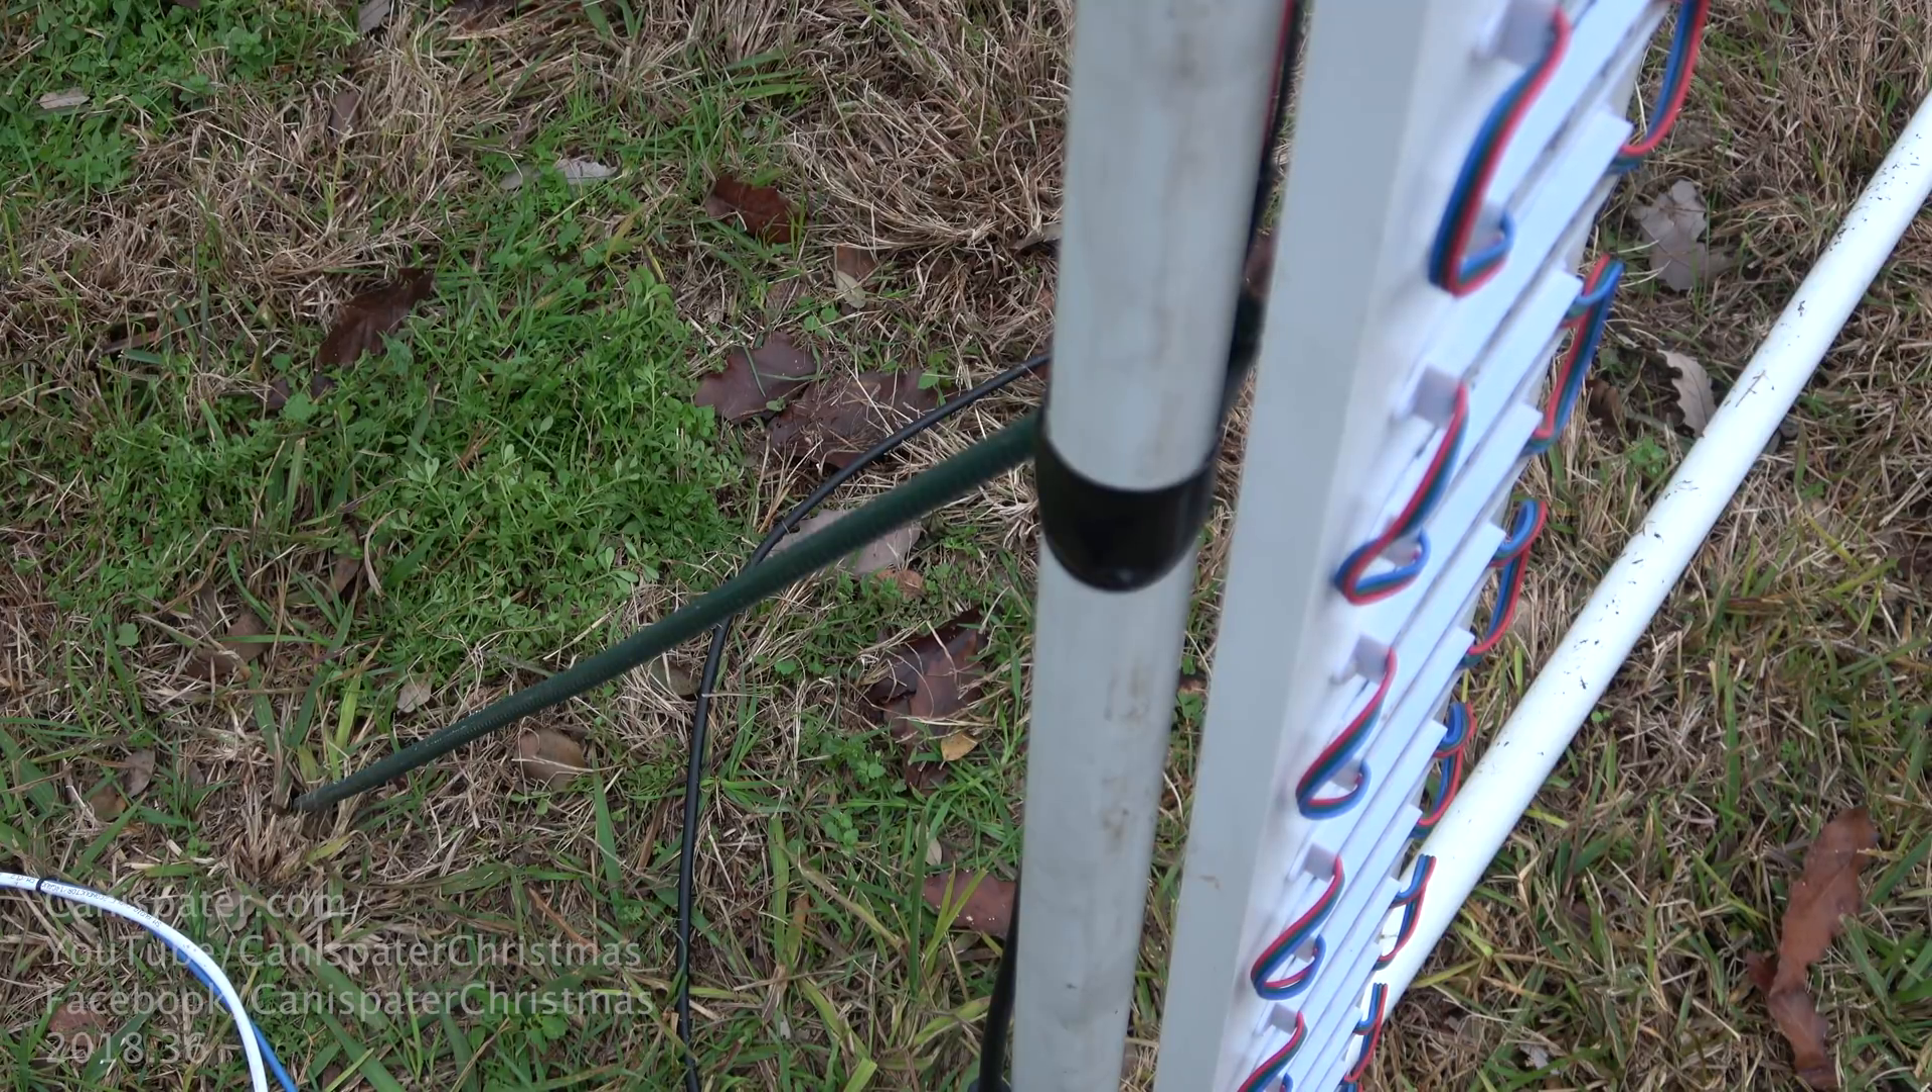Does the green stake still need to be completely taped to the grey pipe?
No.